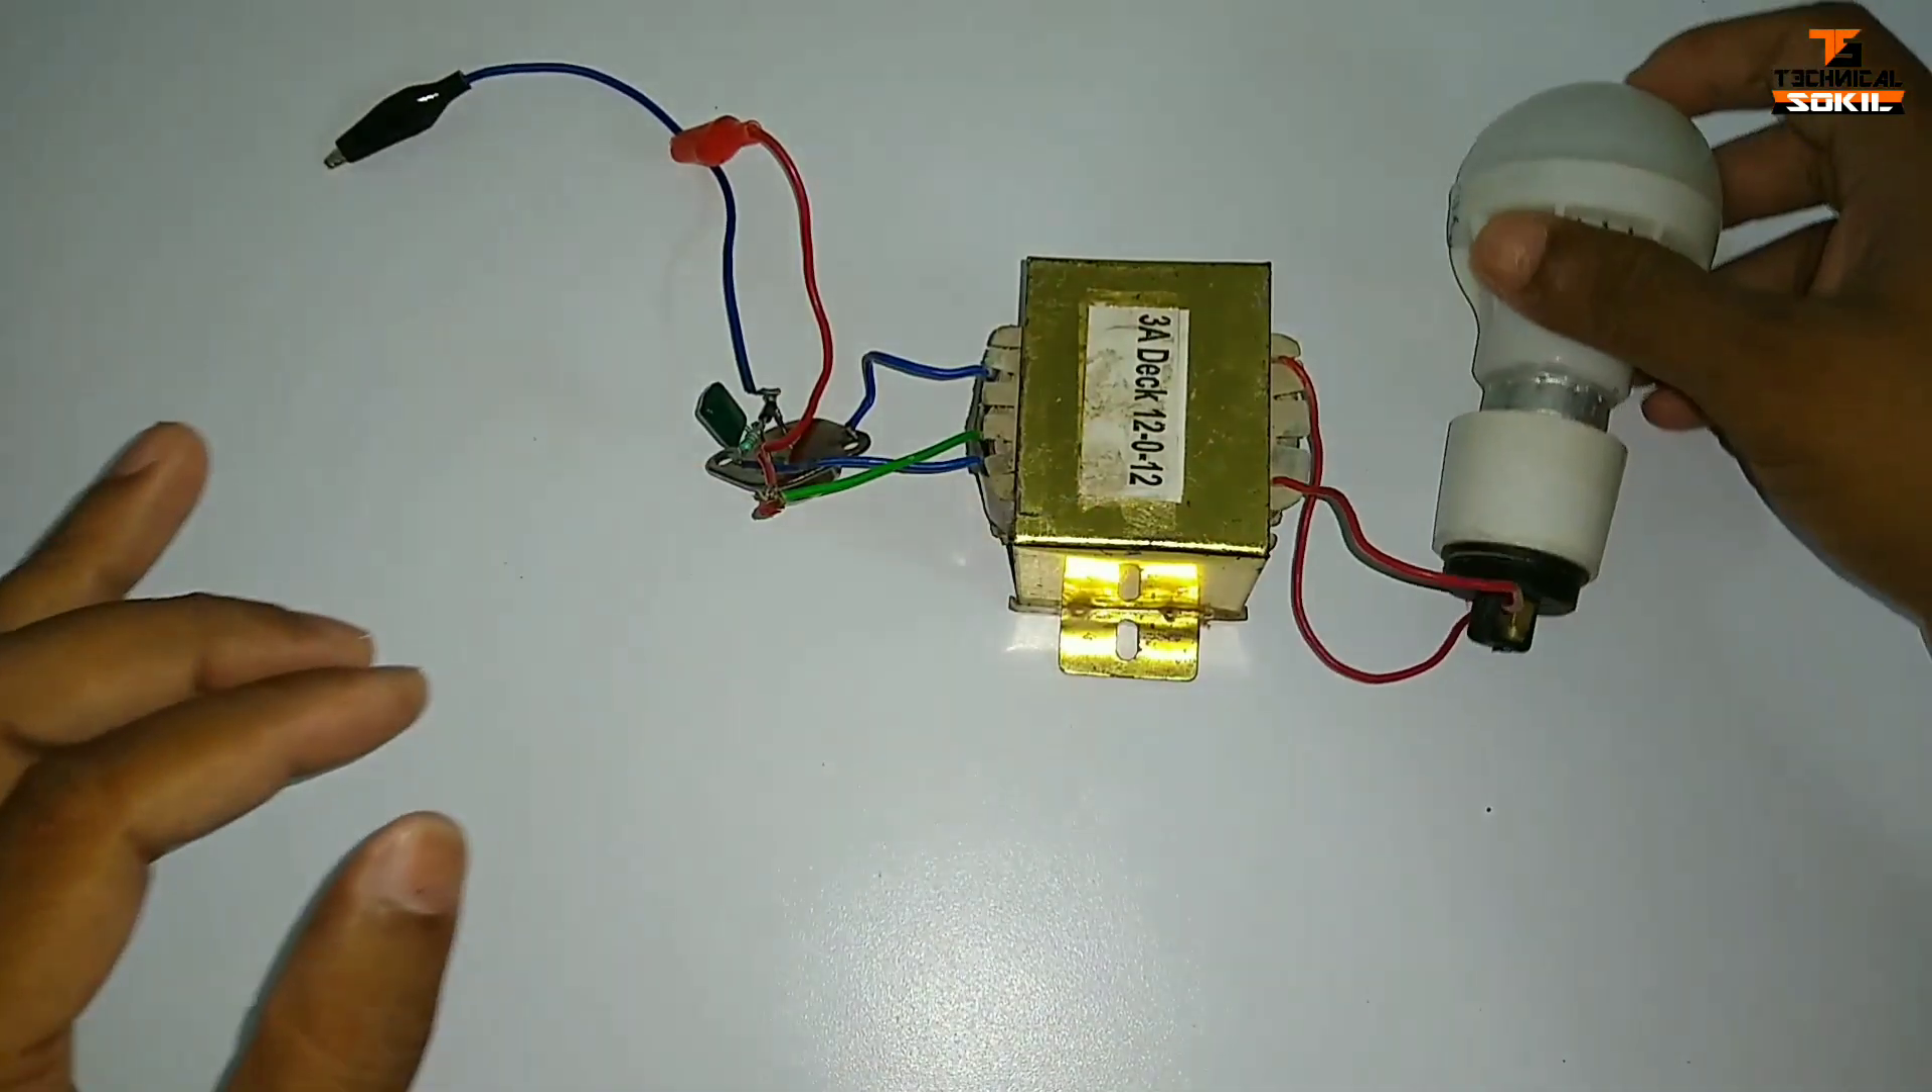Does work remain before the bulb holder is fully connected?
No.